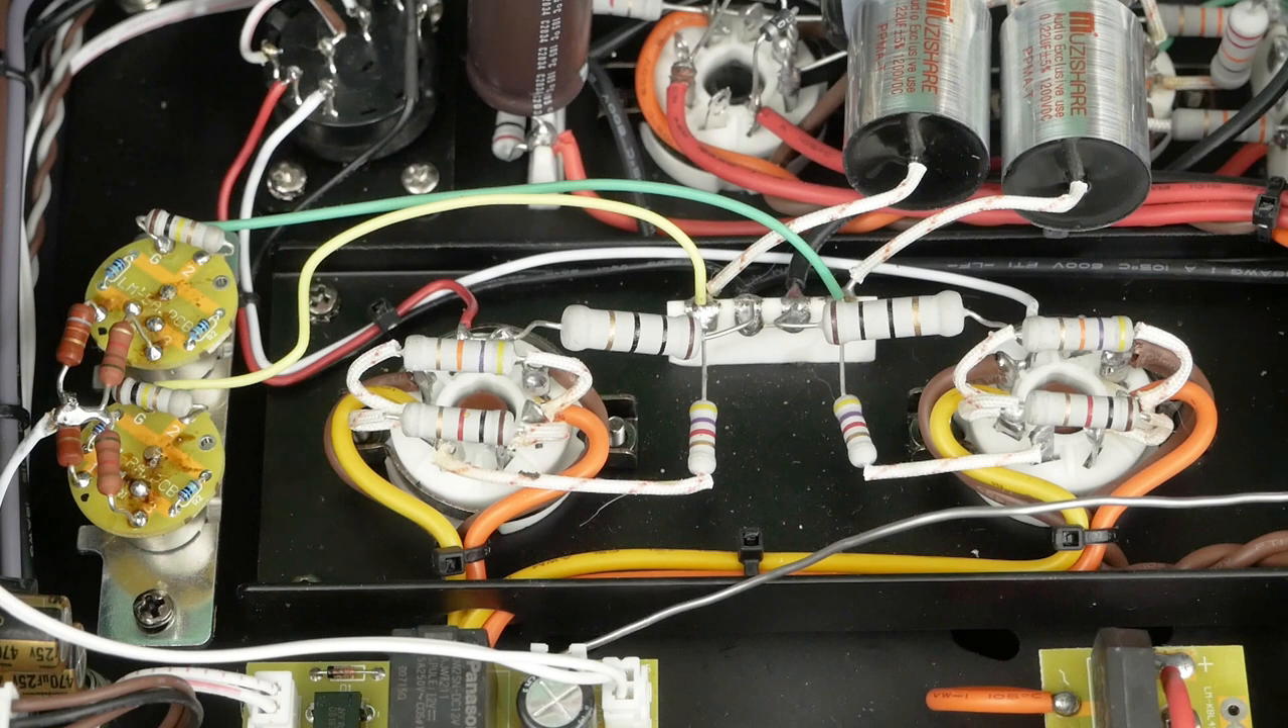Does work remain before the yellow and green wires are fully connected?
No.